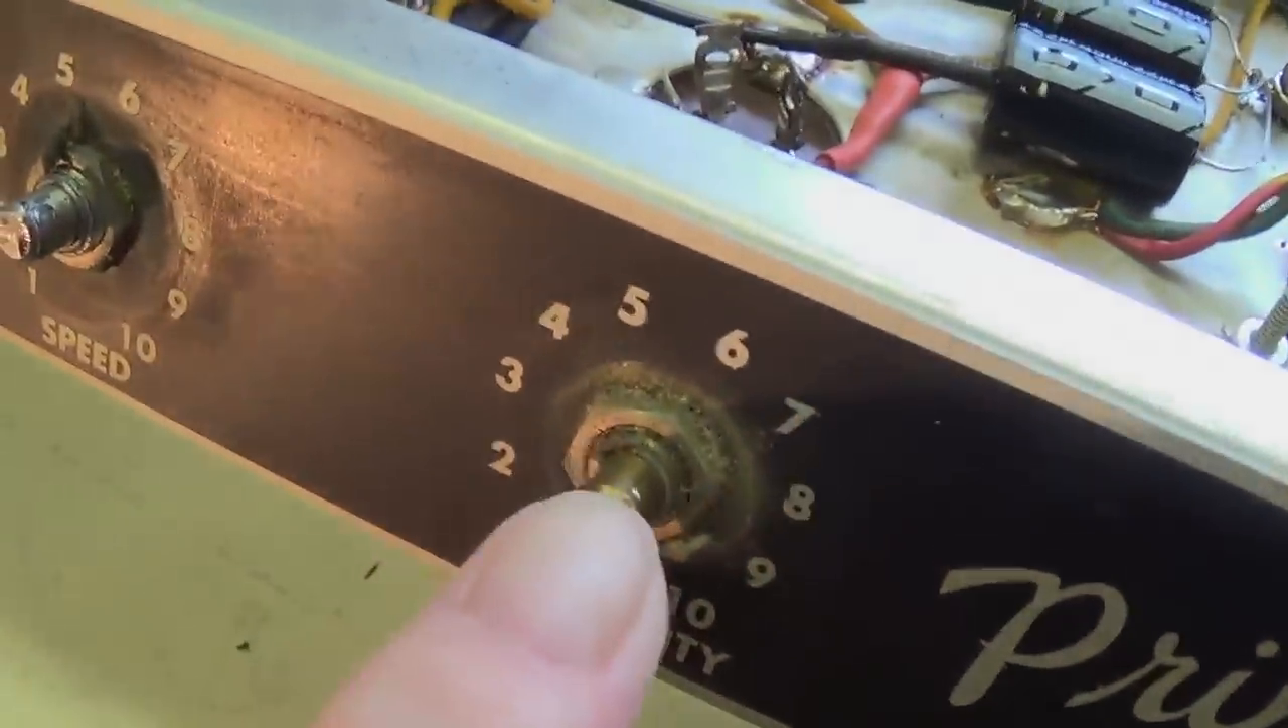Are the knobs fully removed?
Yes.